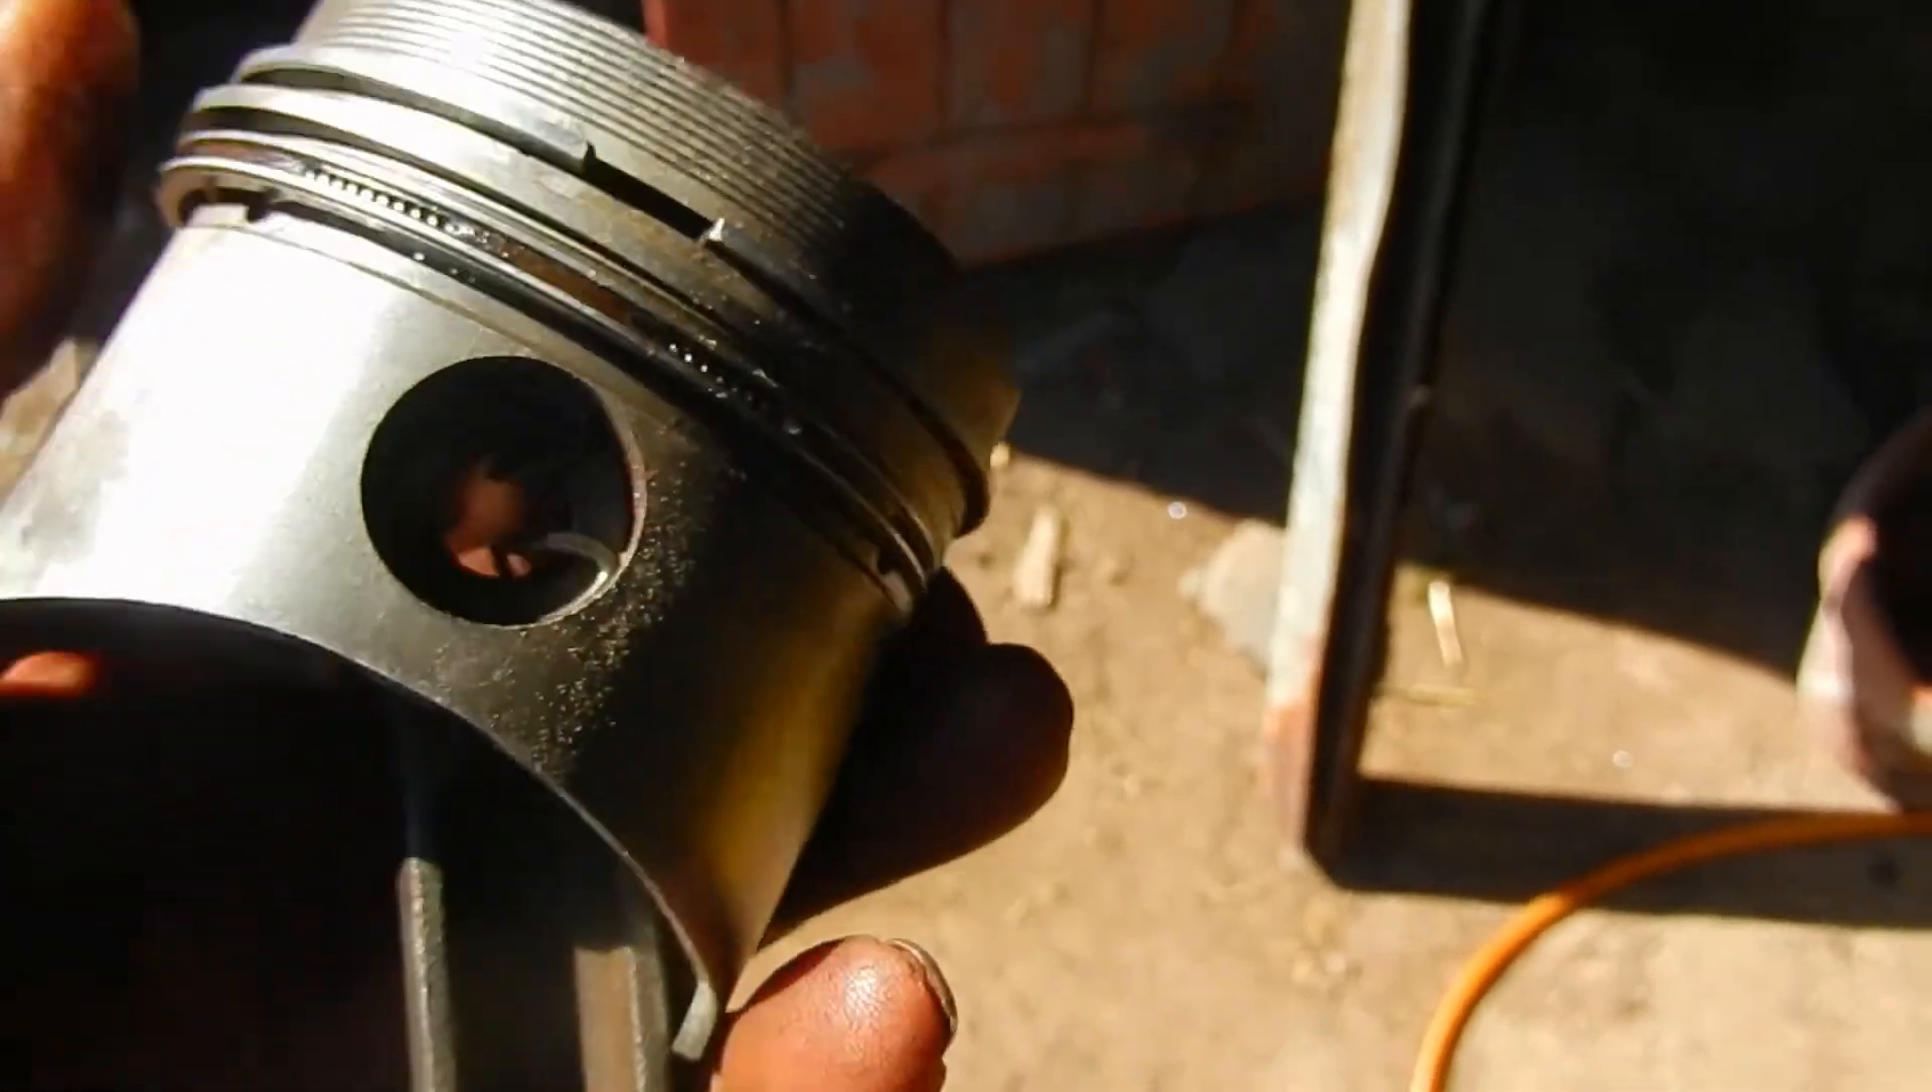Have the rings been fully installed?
Yes.